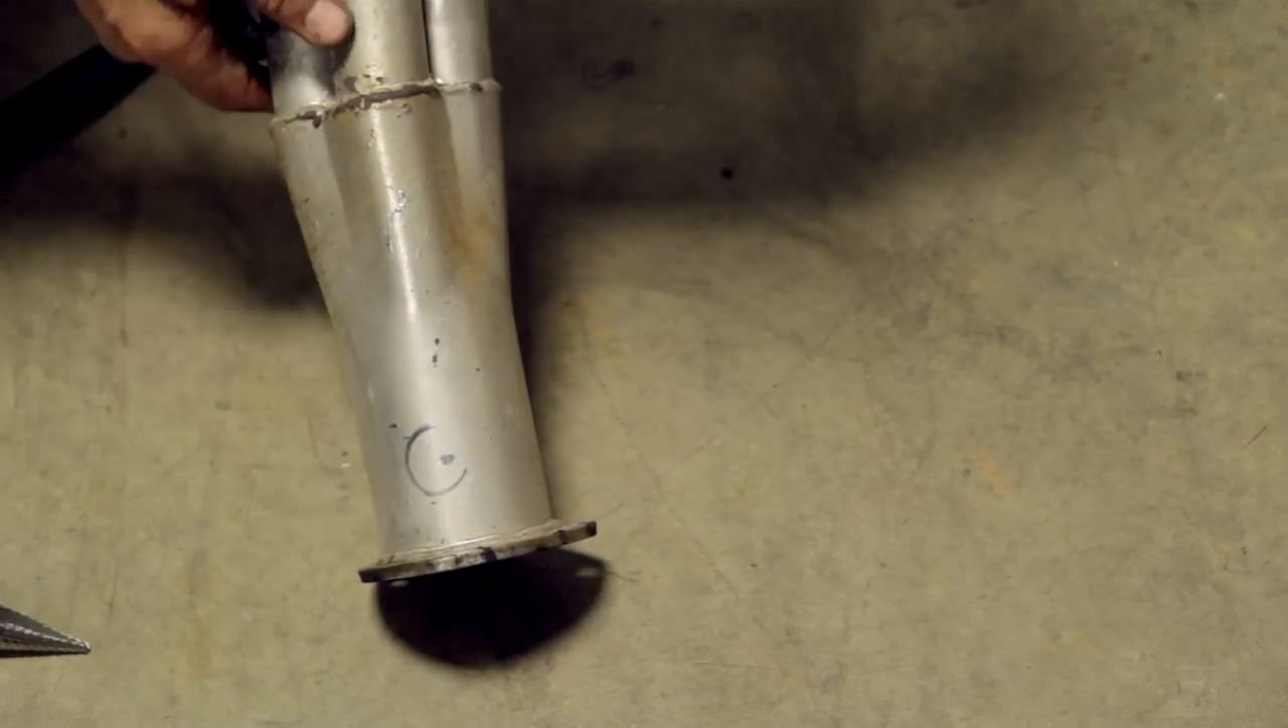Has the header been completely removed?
Yes.